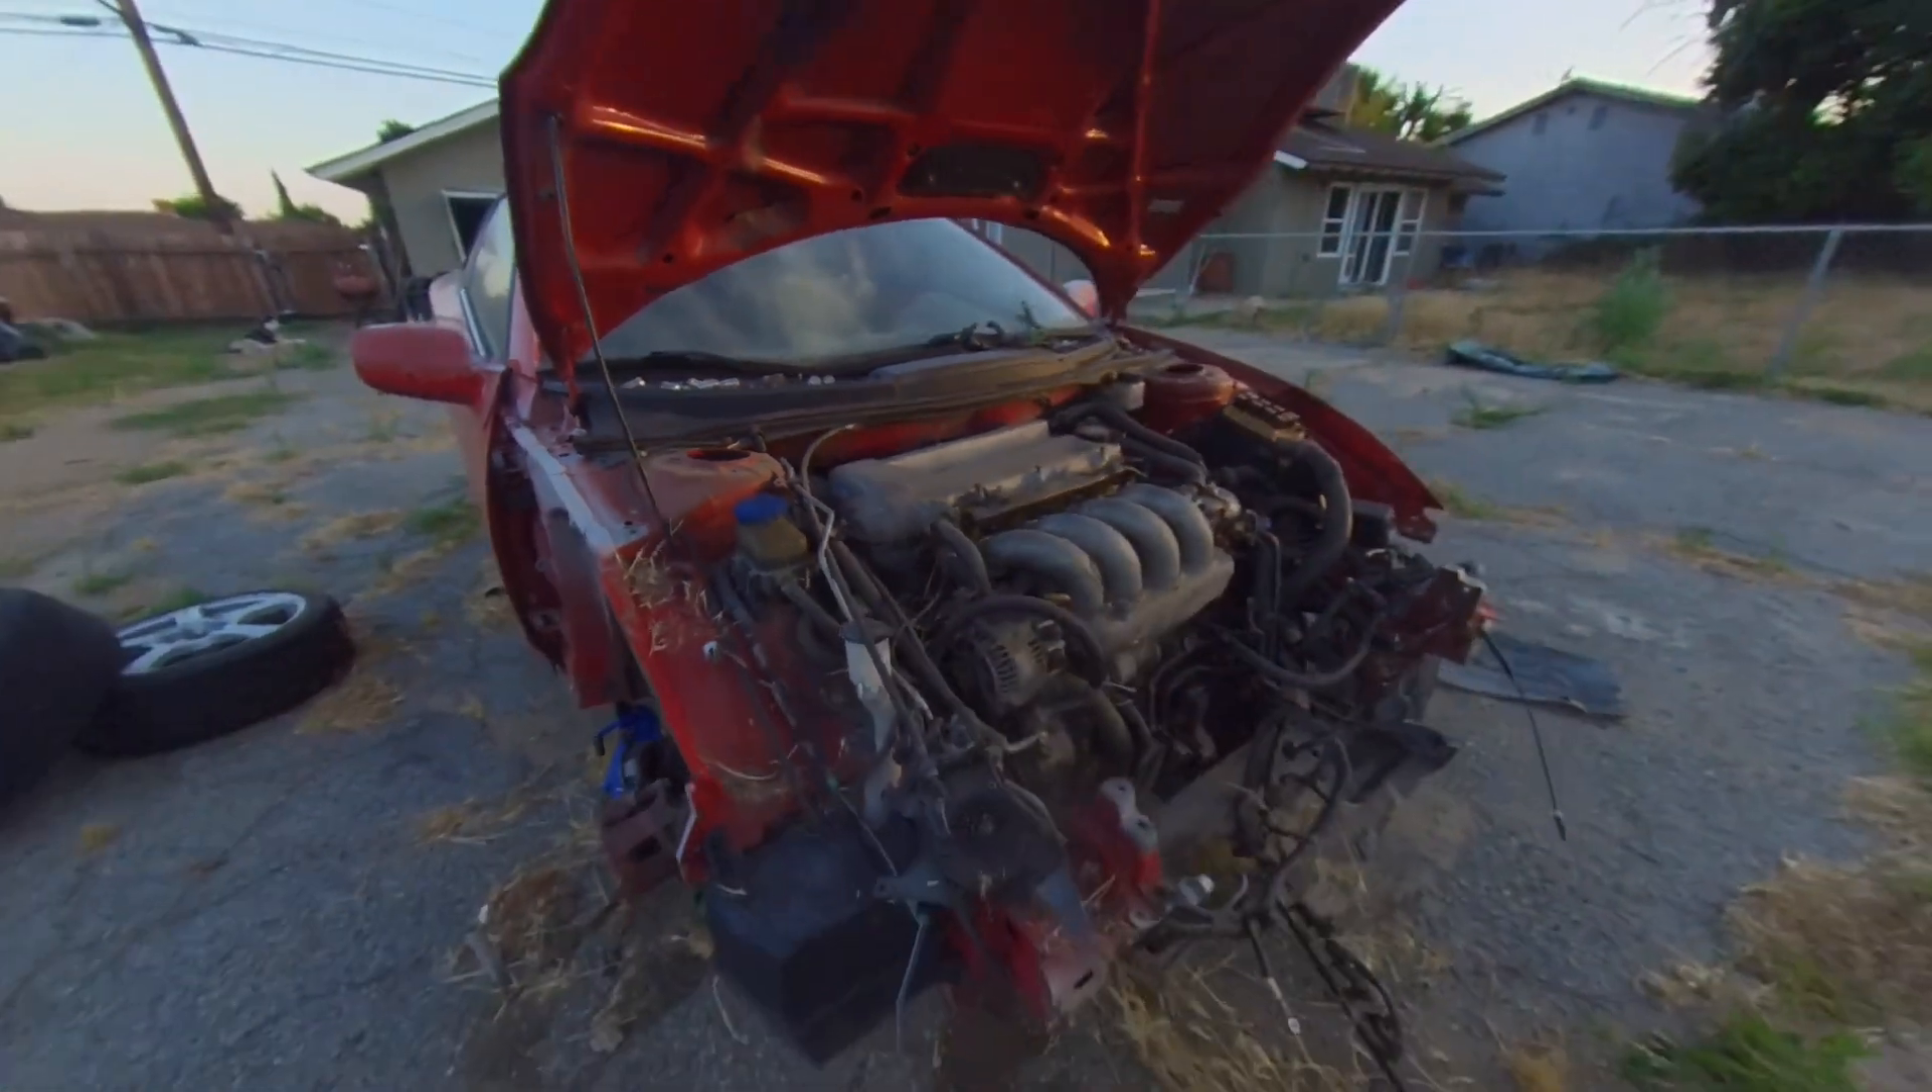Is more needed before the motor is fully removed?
Yes.